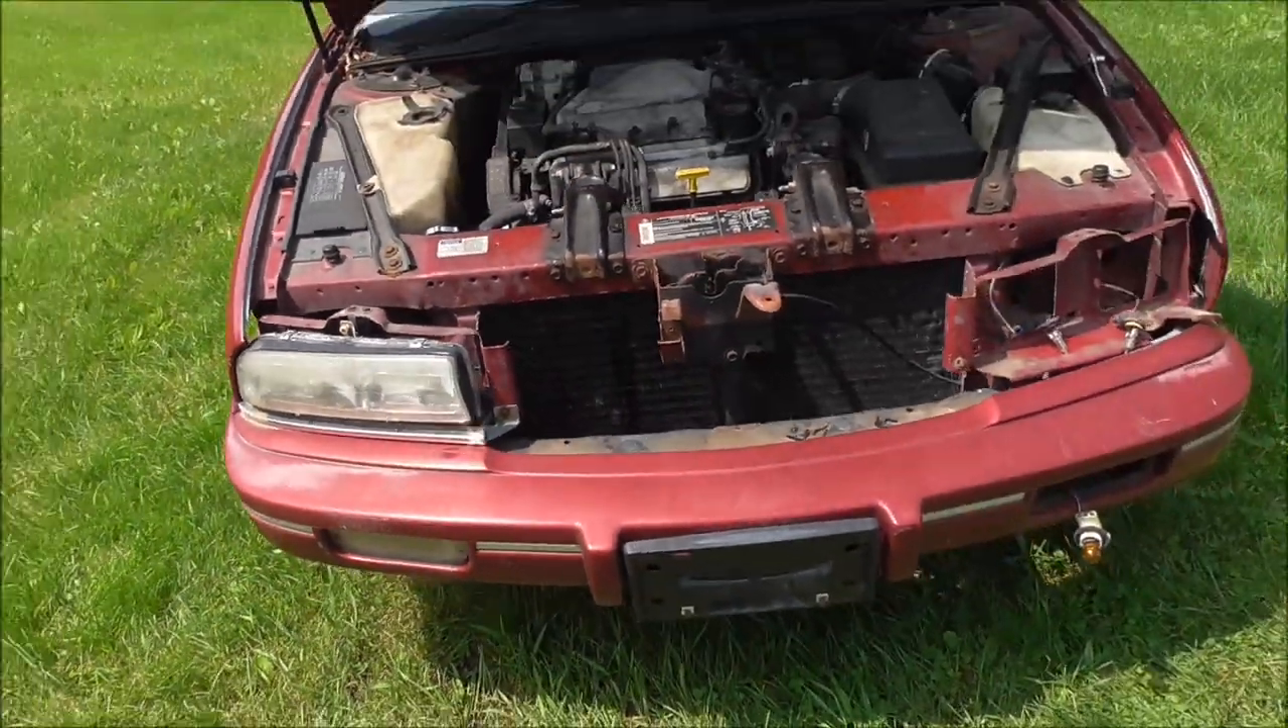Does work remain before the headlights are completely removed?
Yes.